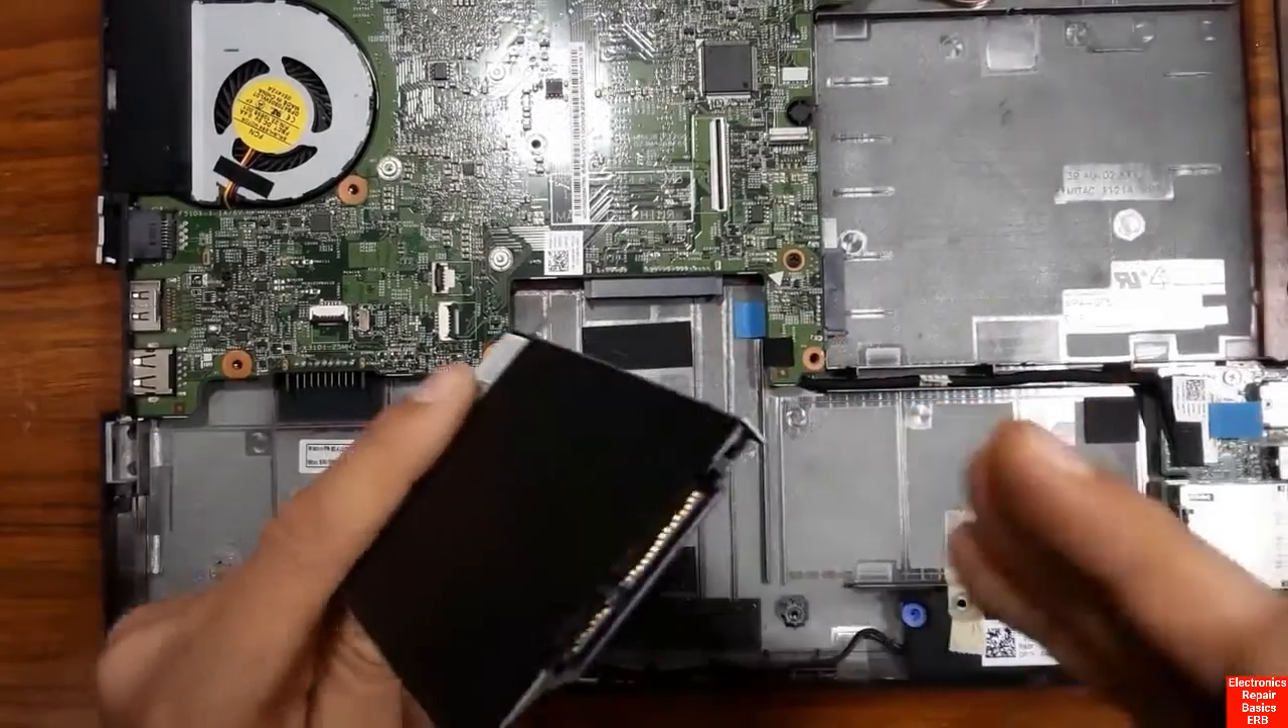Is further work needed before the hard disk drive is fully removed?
No.